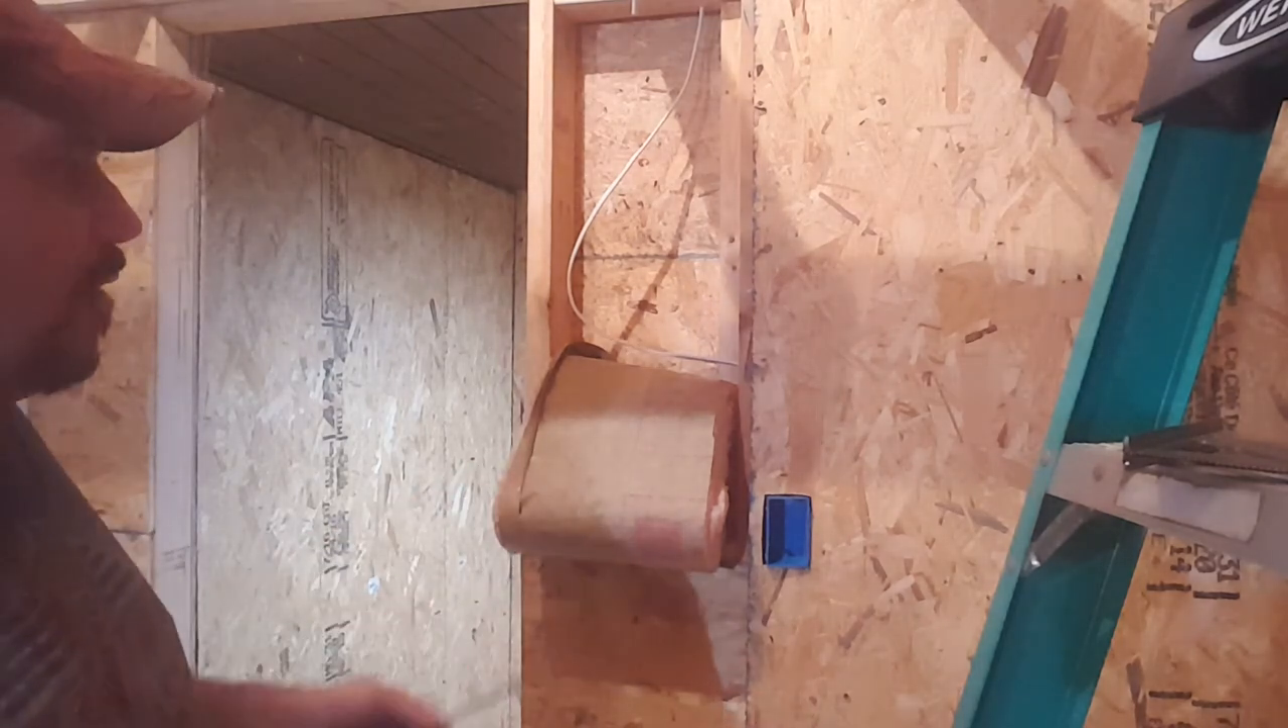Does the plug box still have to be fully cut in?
No.